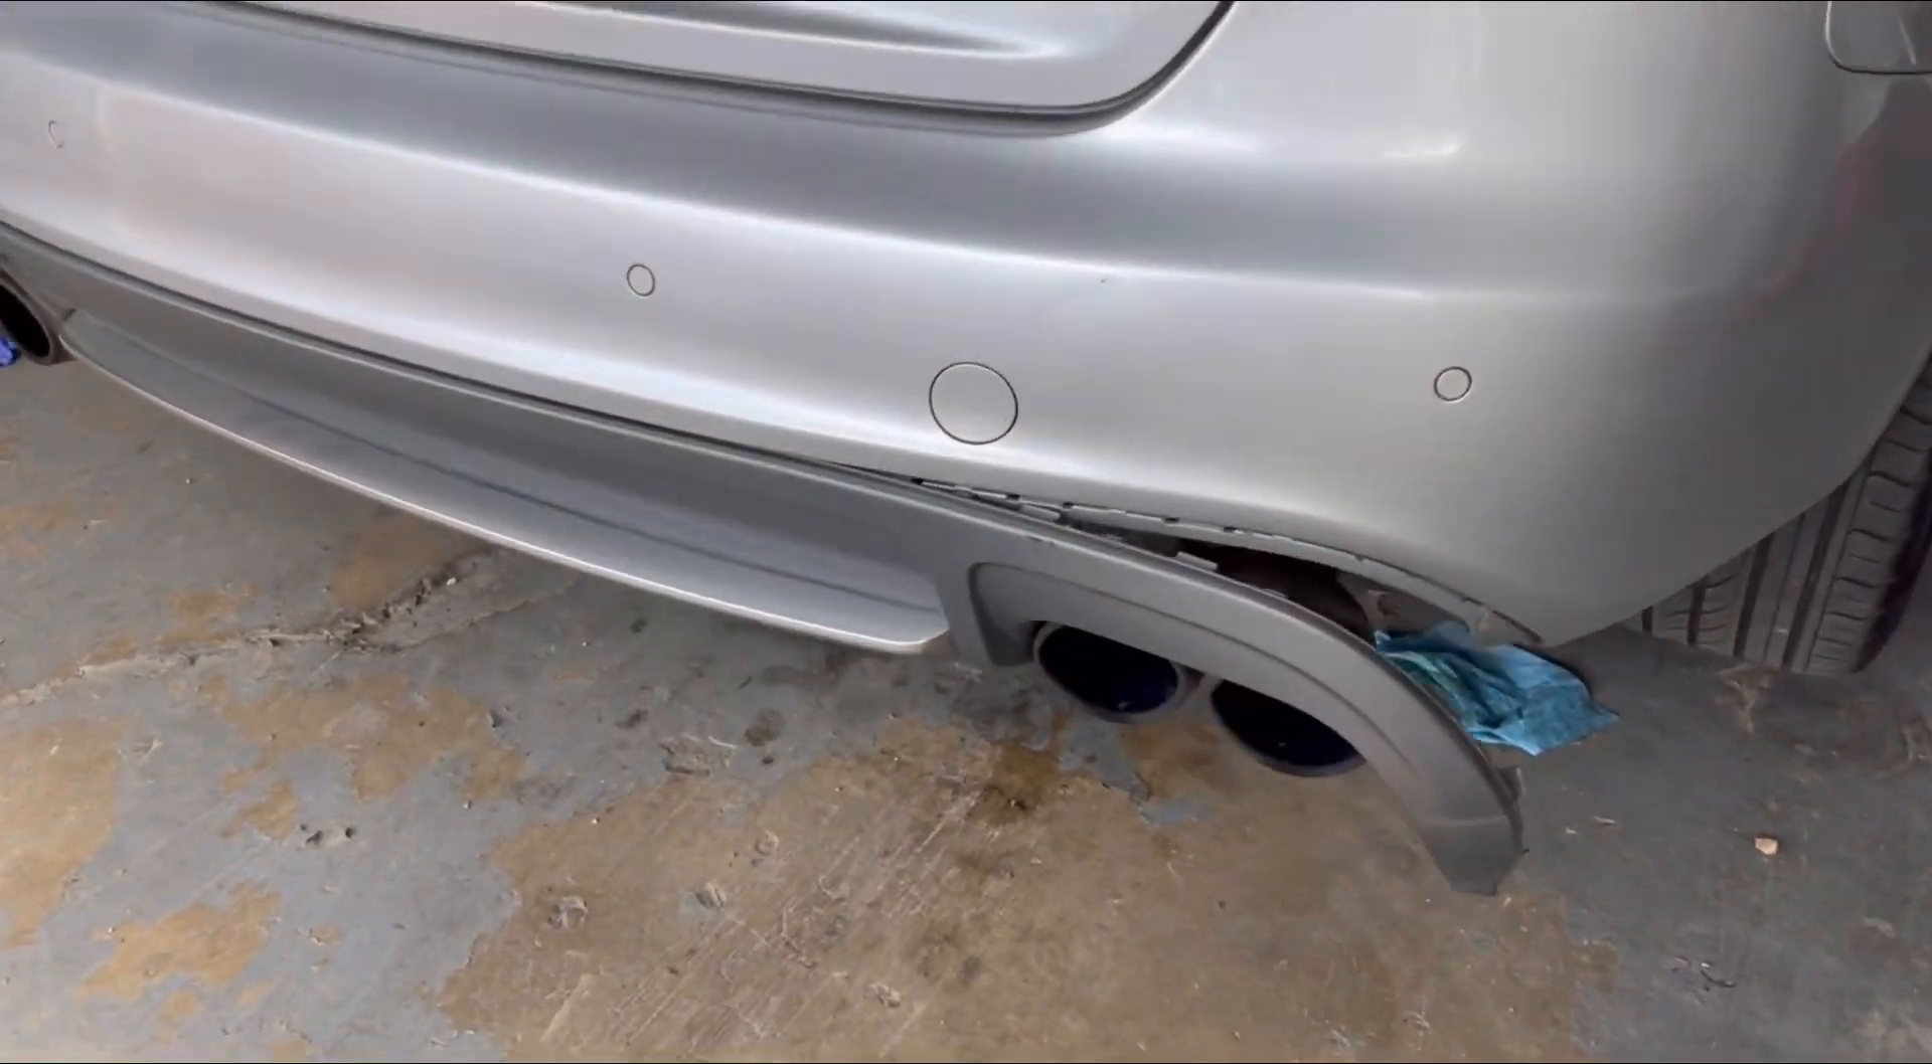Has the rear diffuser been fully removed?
No.